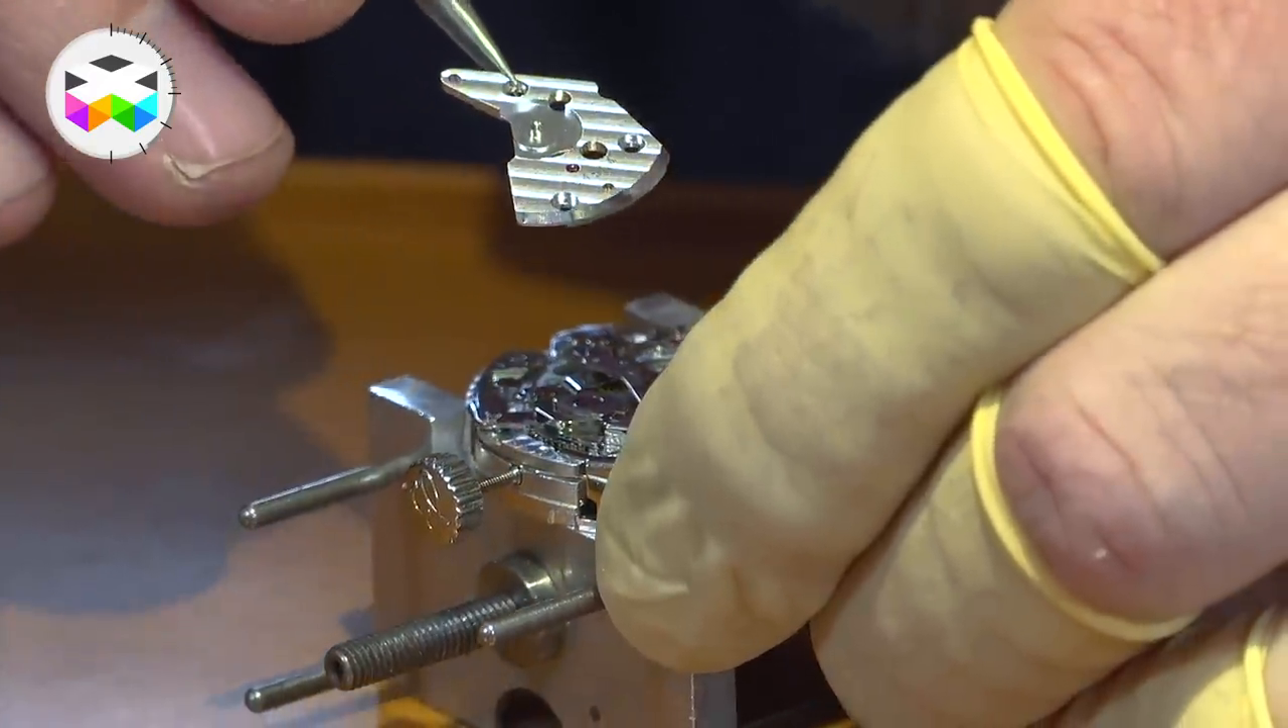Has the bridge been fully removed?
Yes.